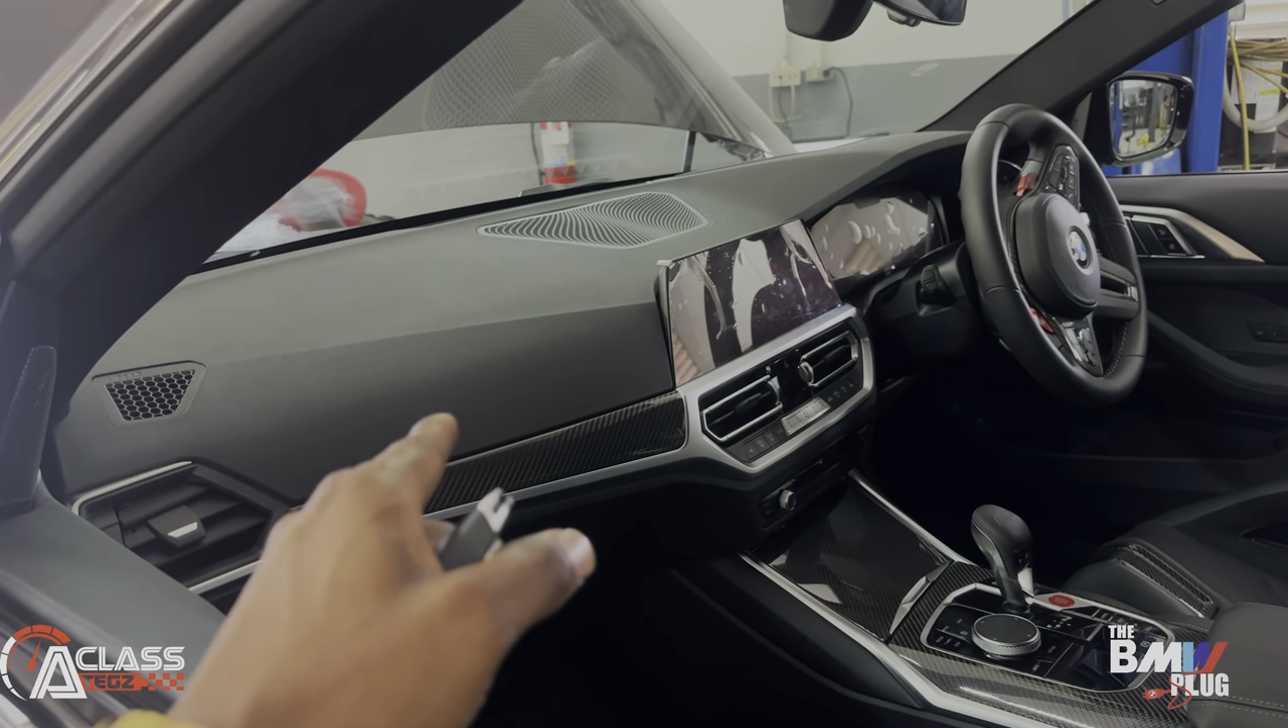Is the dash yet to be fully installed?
No.